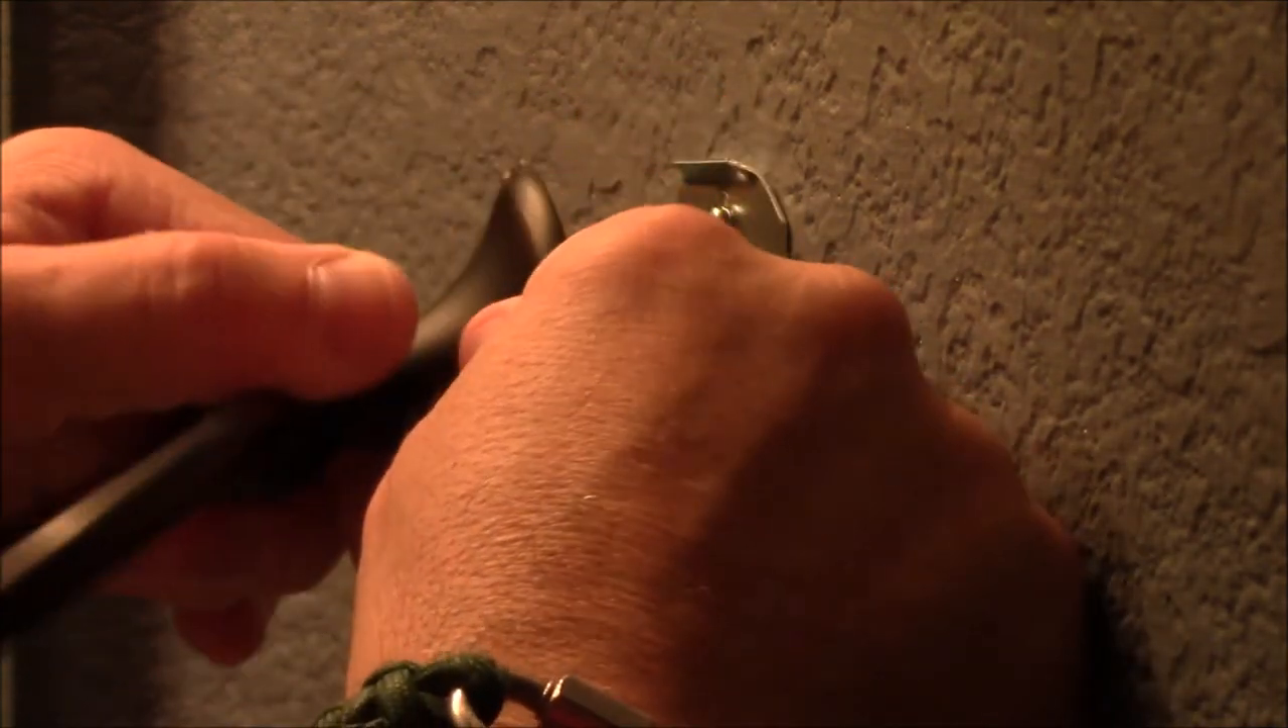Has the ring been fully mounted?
No.